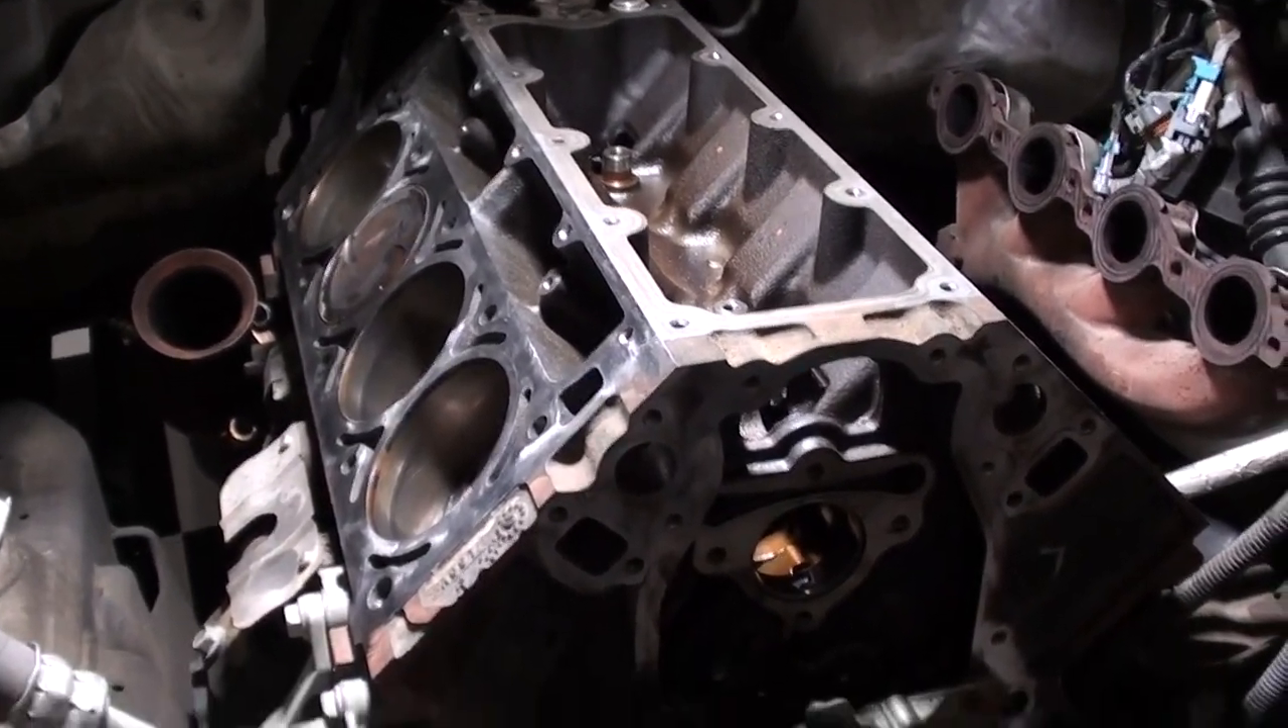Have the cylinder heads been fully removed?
Yes.